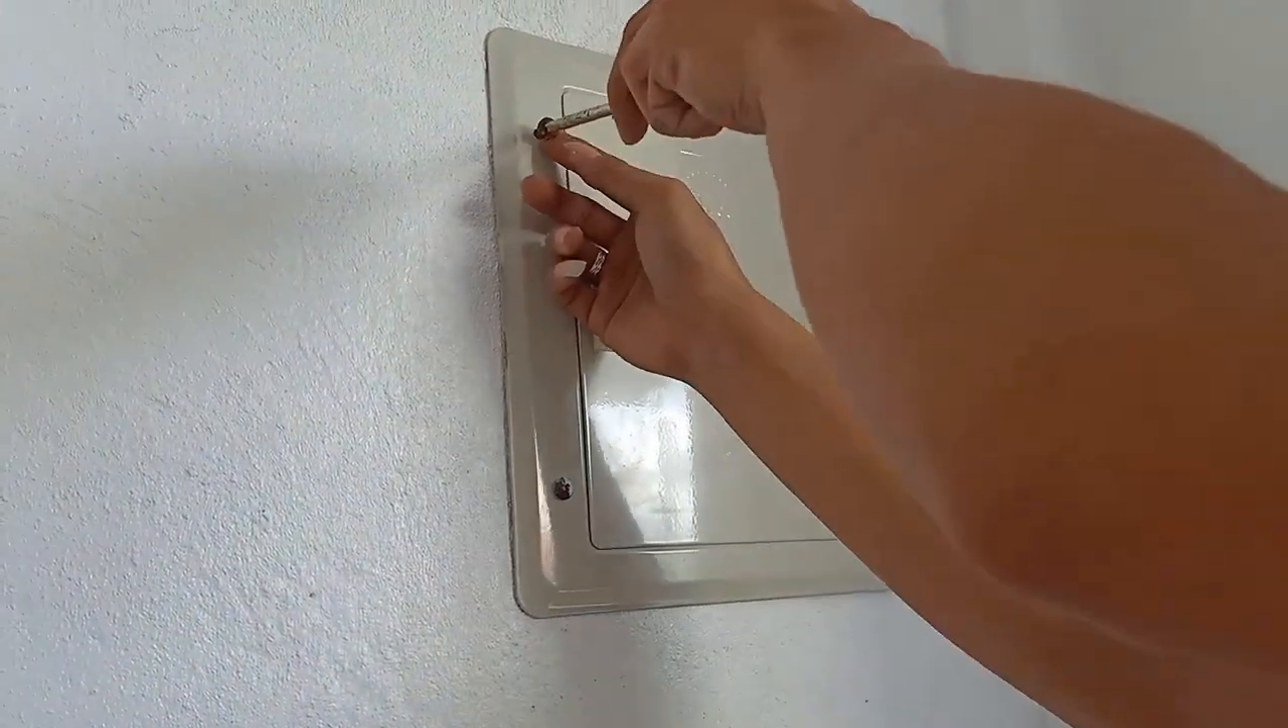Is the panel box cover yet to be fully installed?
Yes.